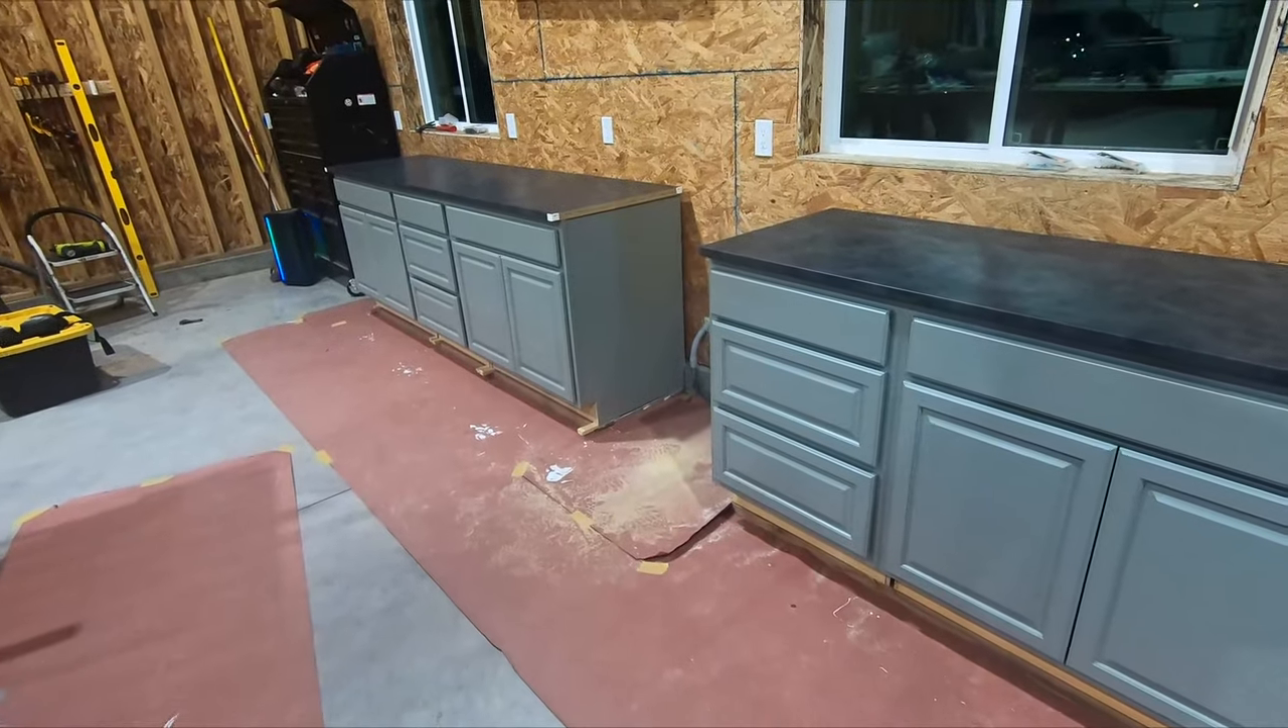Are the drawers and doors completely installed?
Yes.